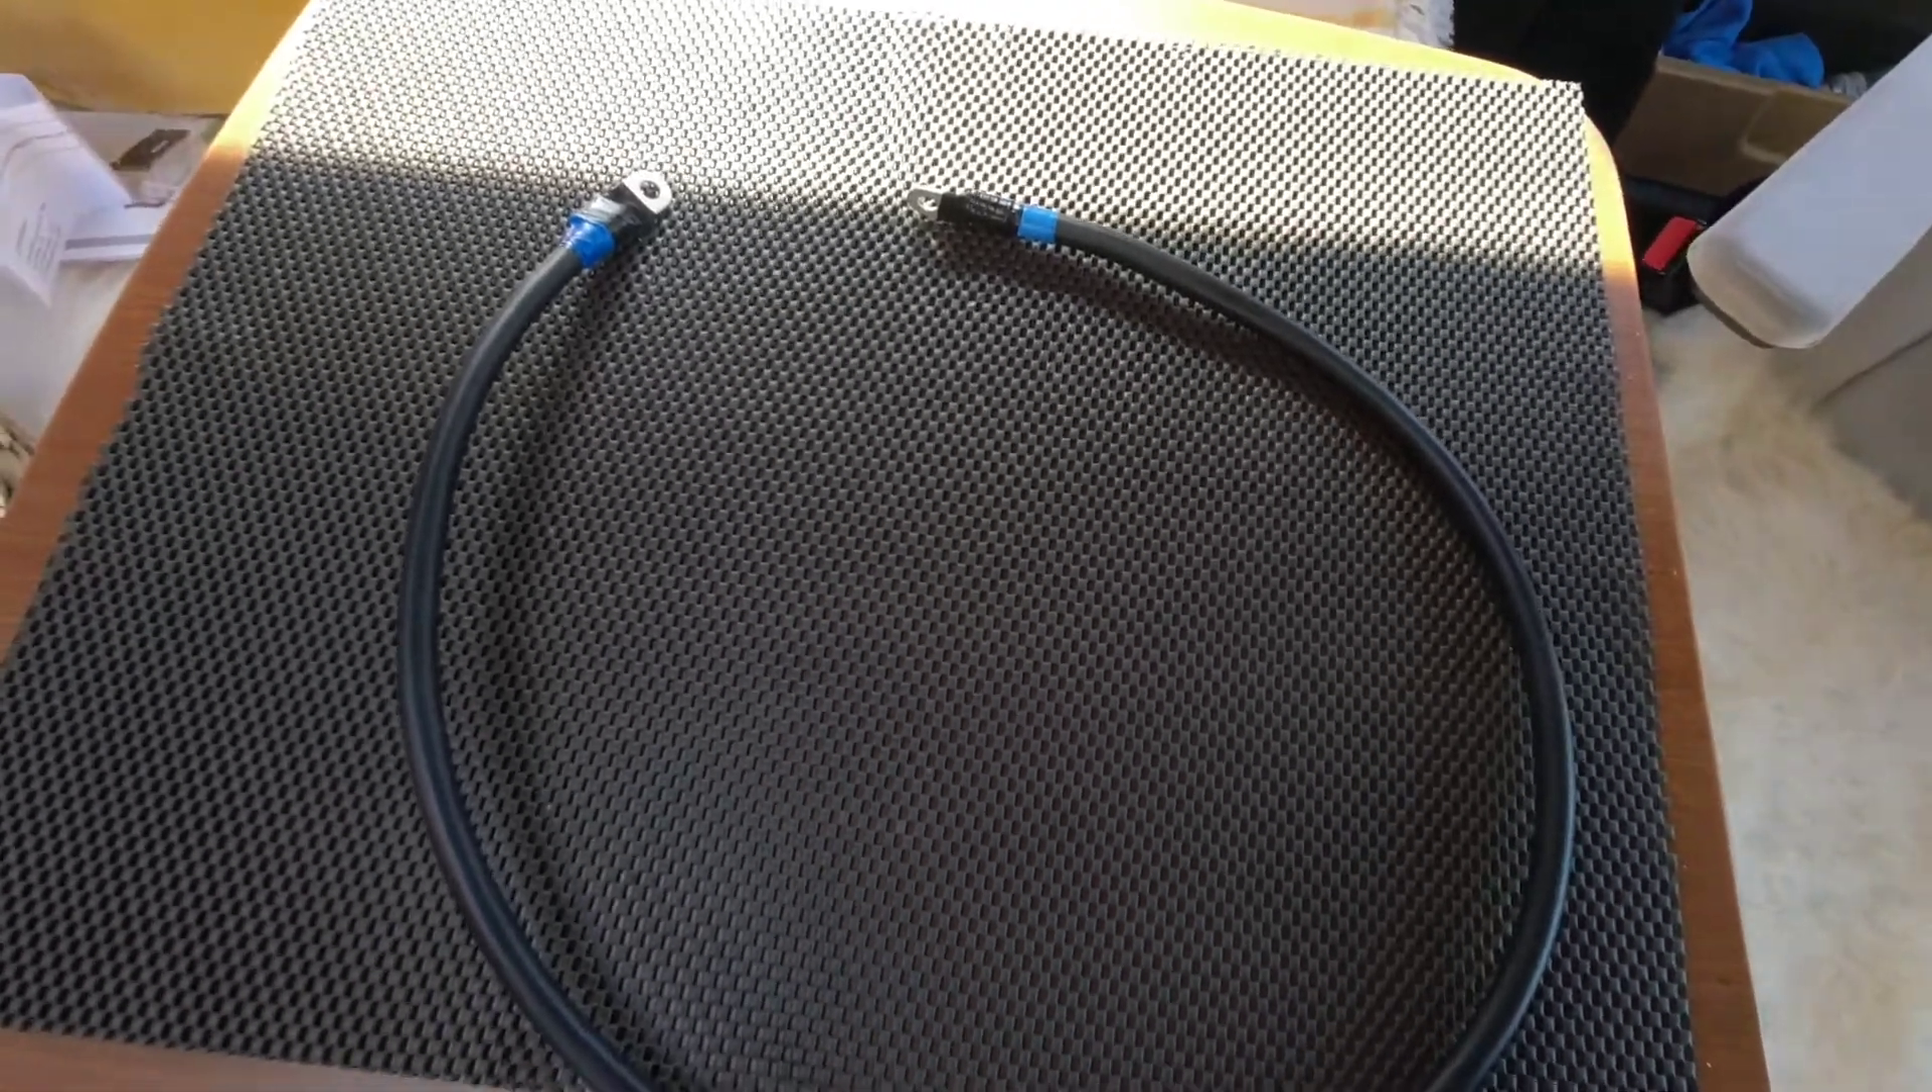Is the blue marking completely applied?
Yes.